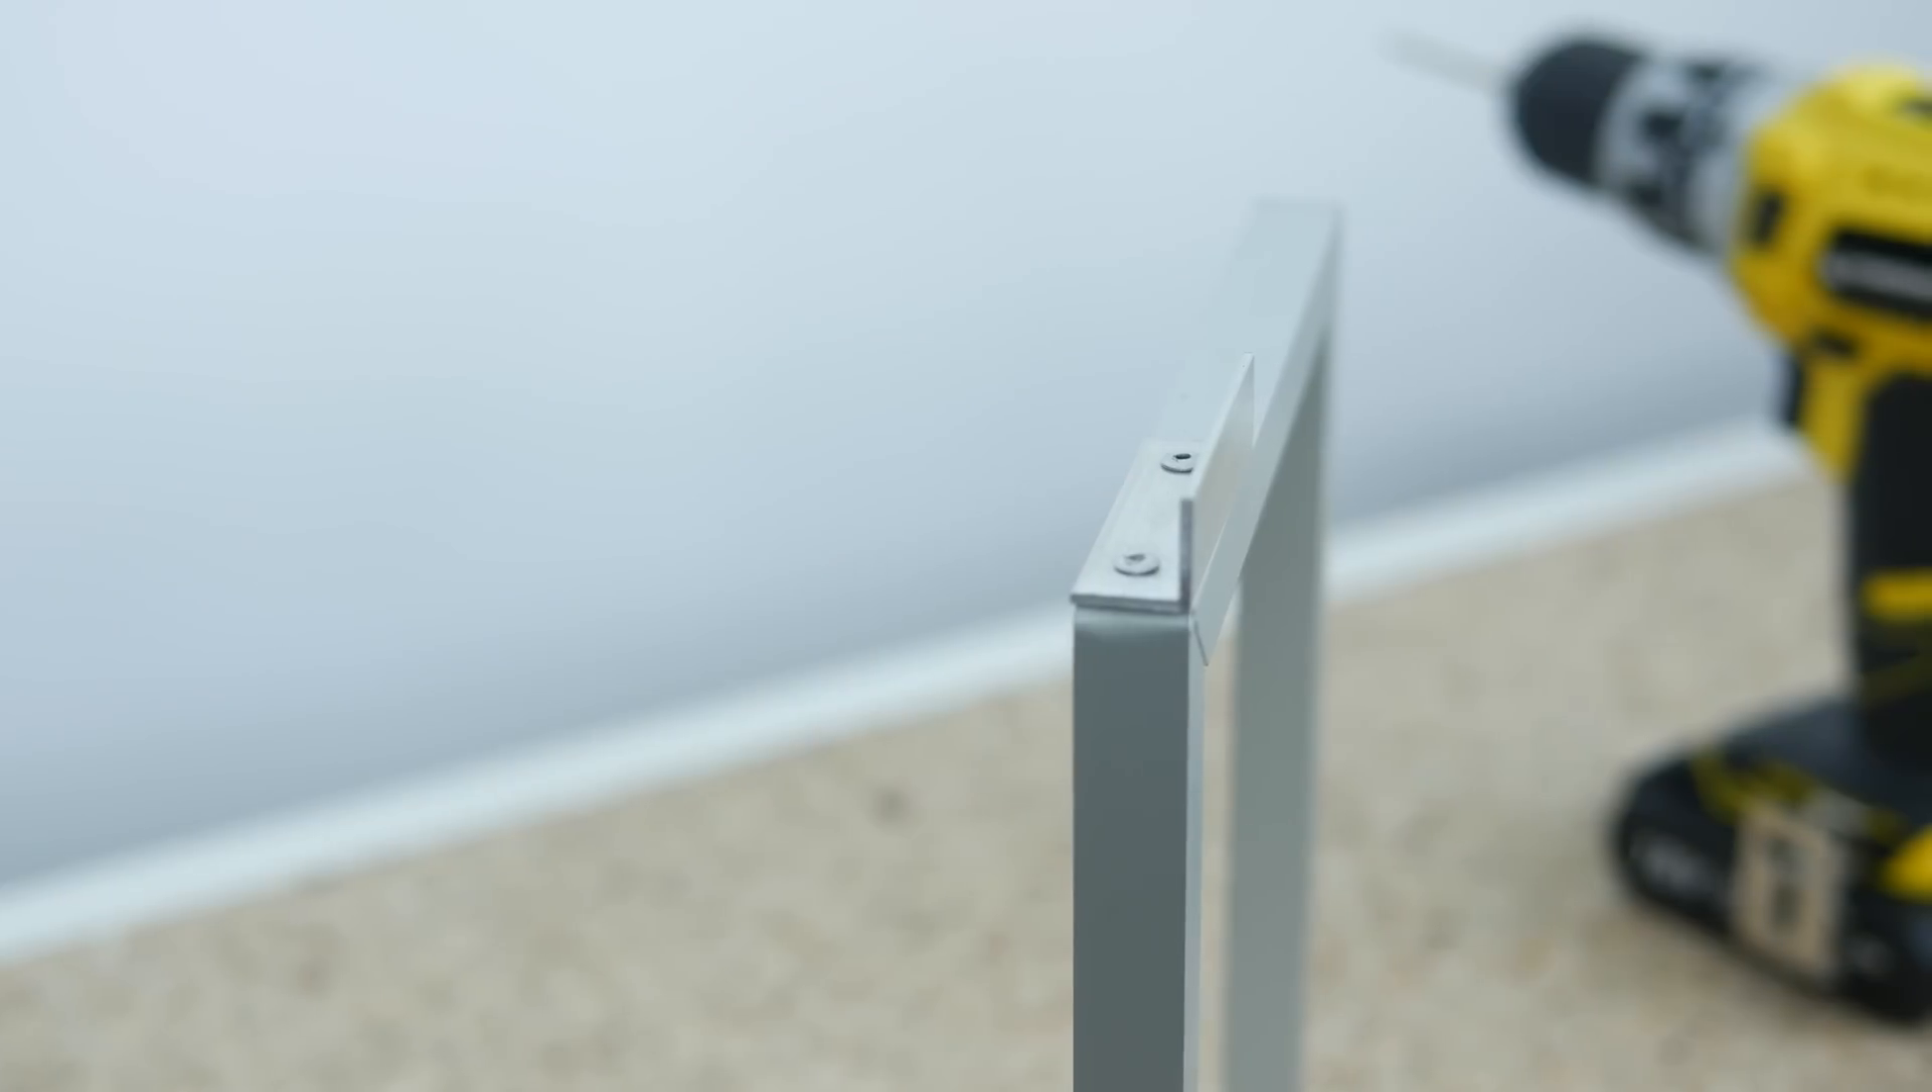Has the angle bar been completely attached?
Yes.